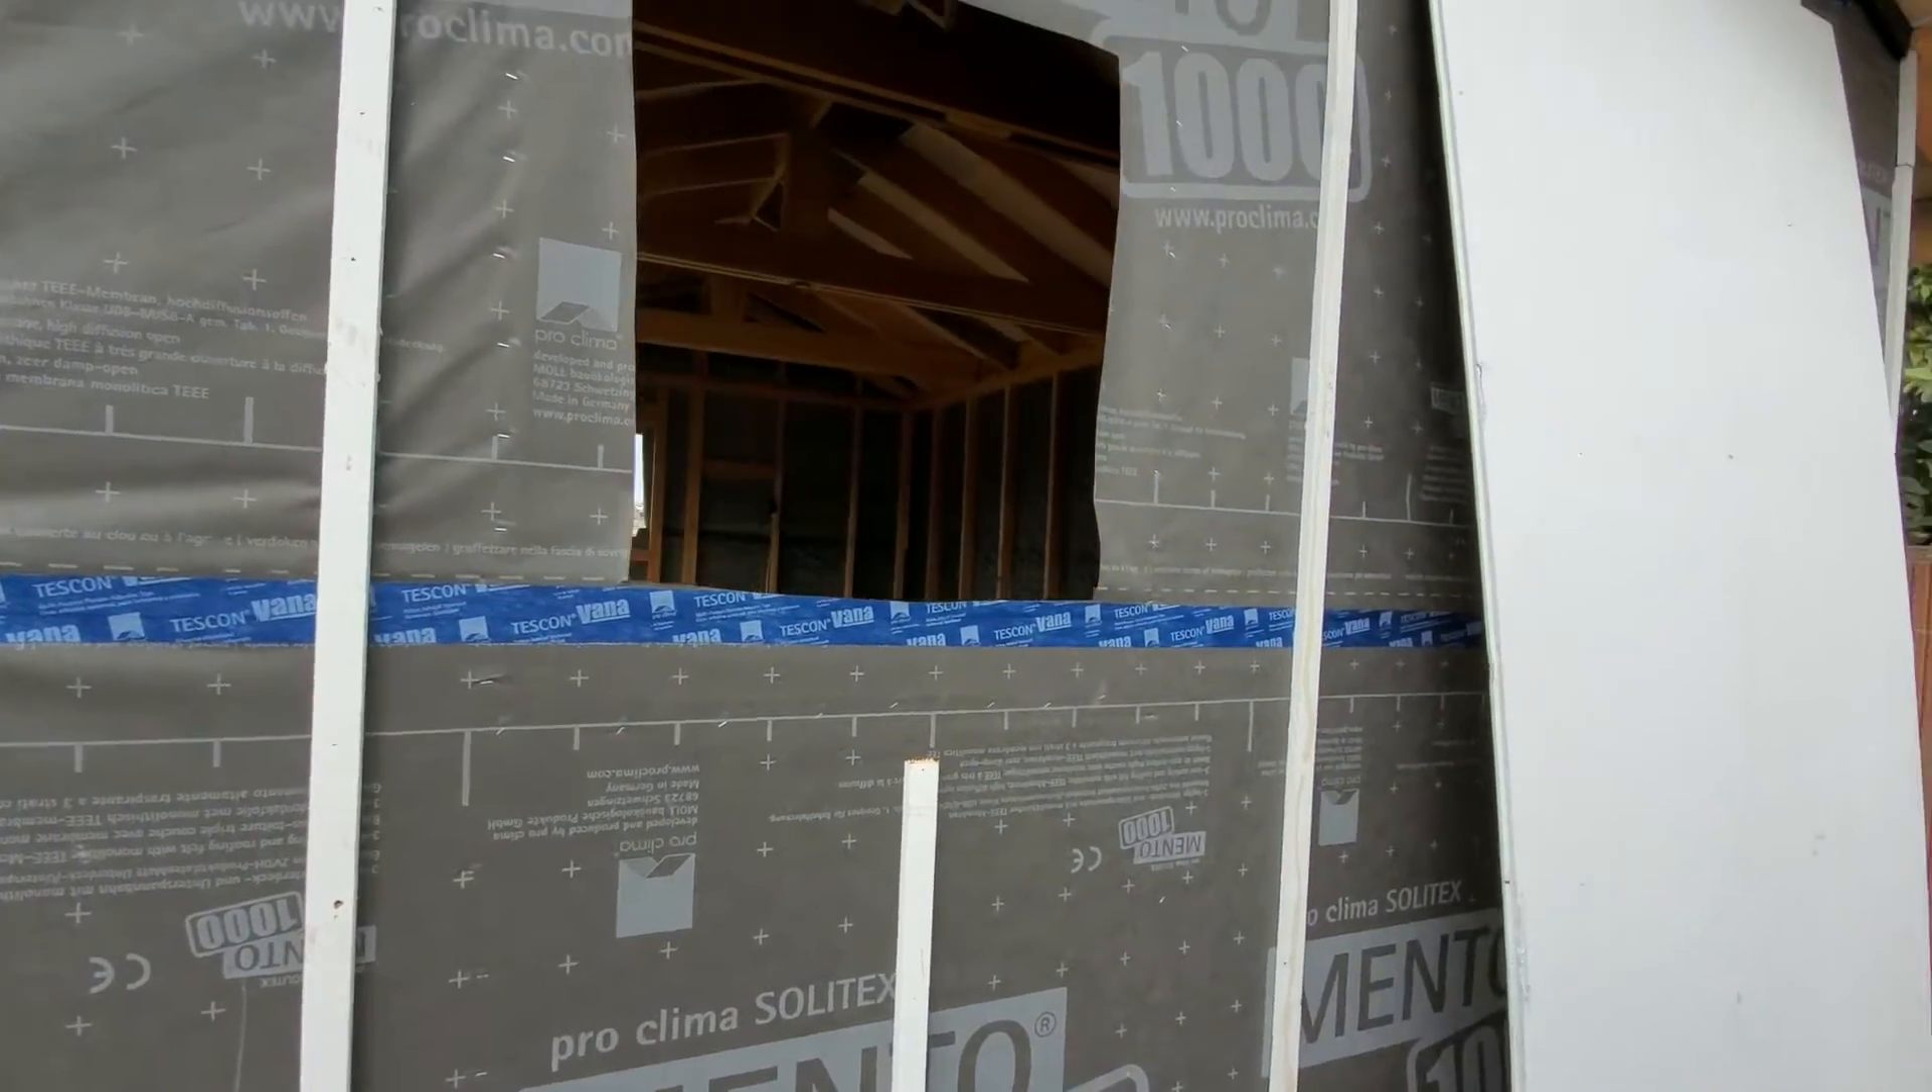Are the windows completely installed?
No.